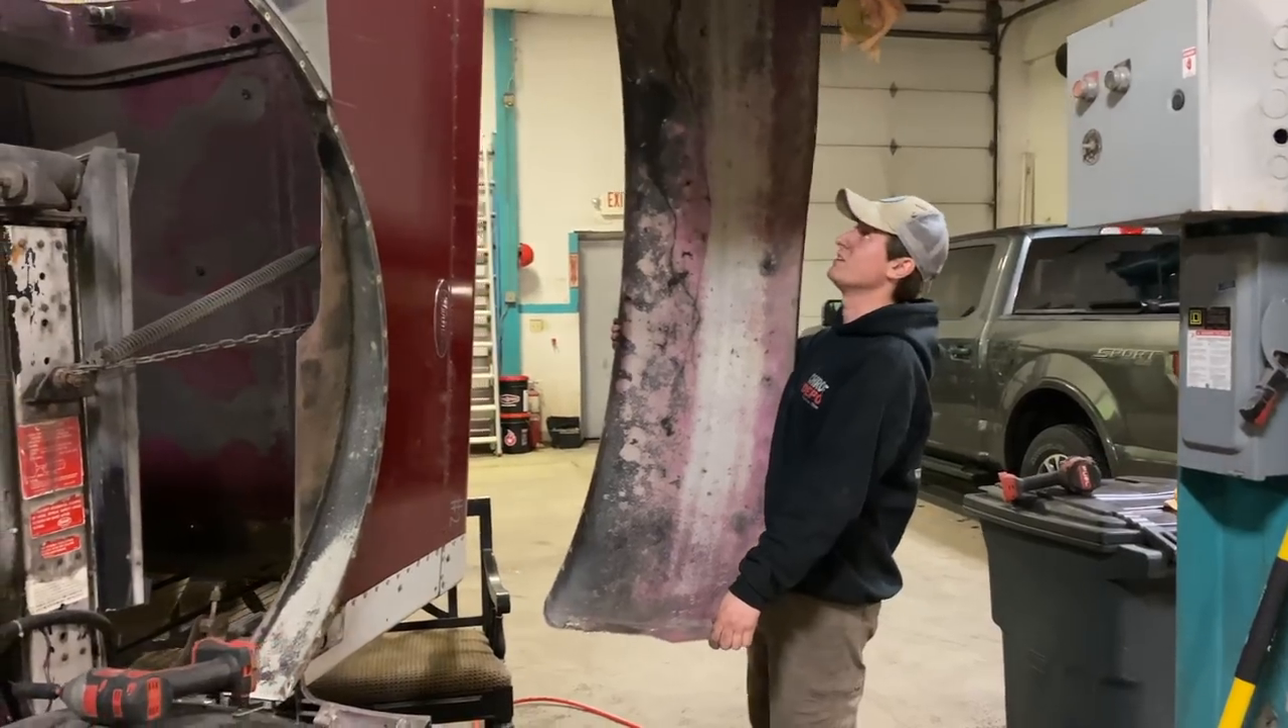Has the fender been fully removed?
Yes.